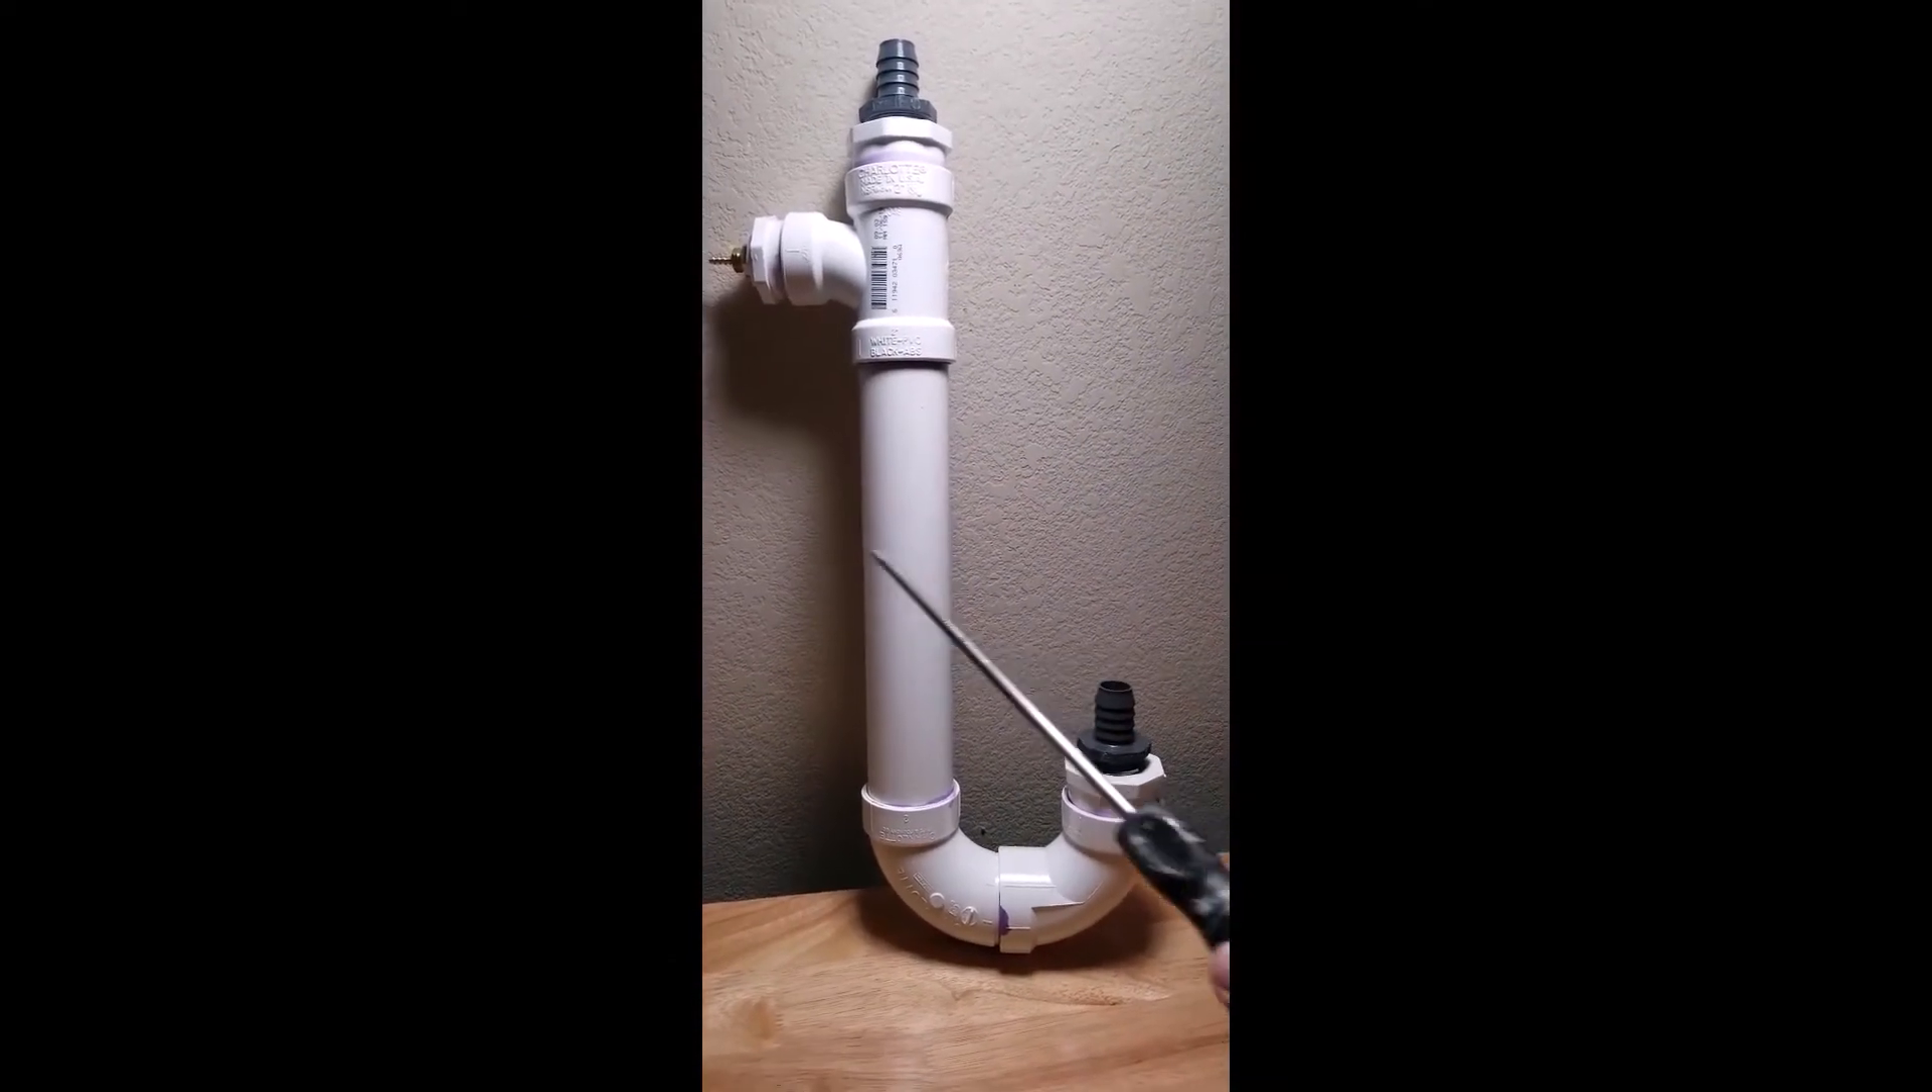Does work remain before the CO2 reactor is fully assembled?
No.